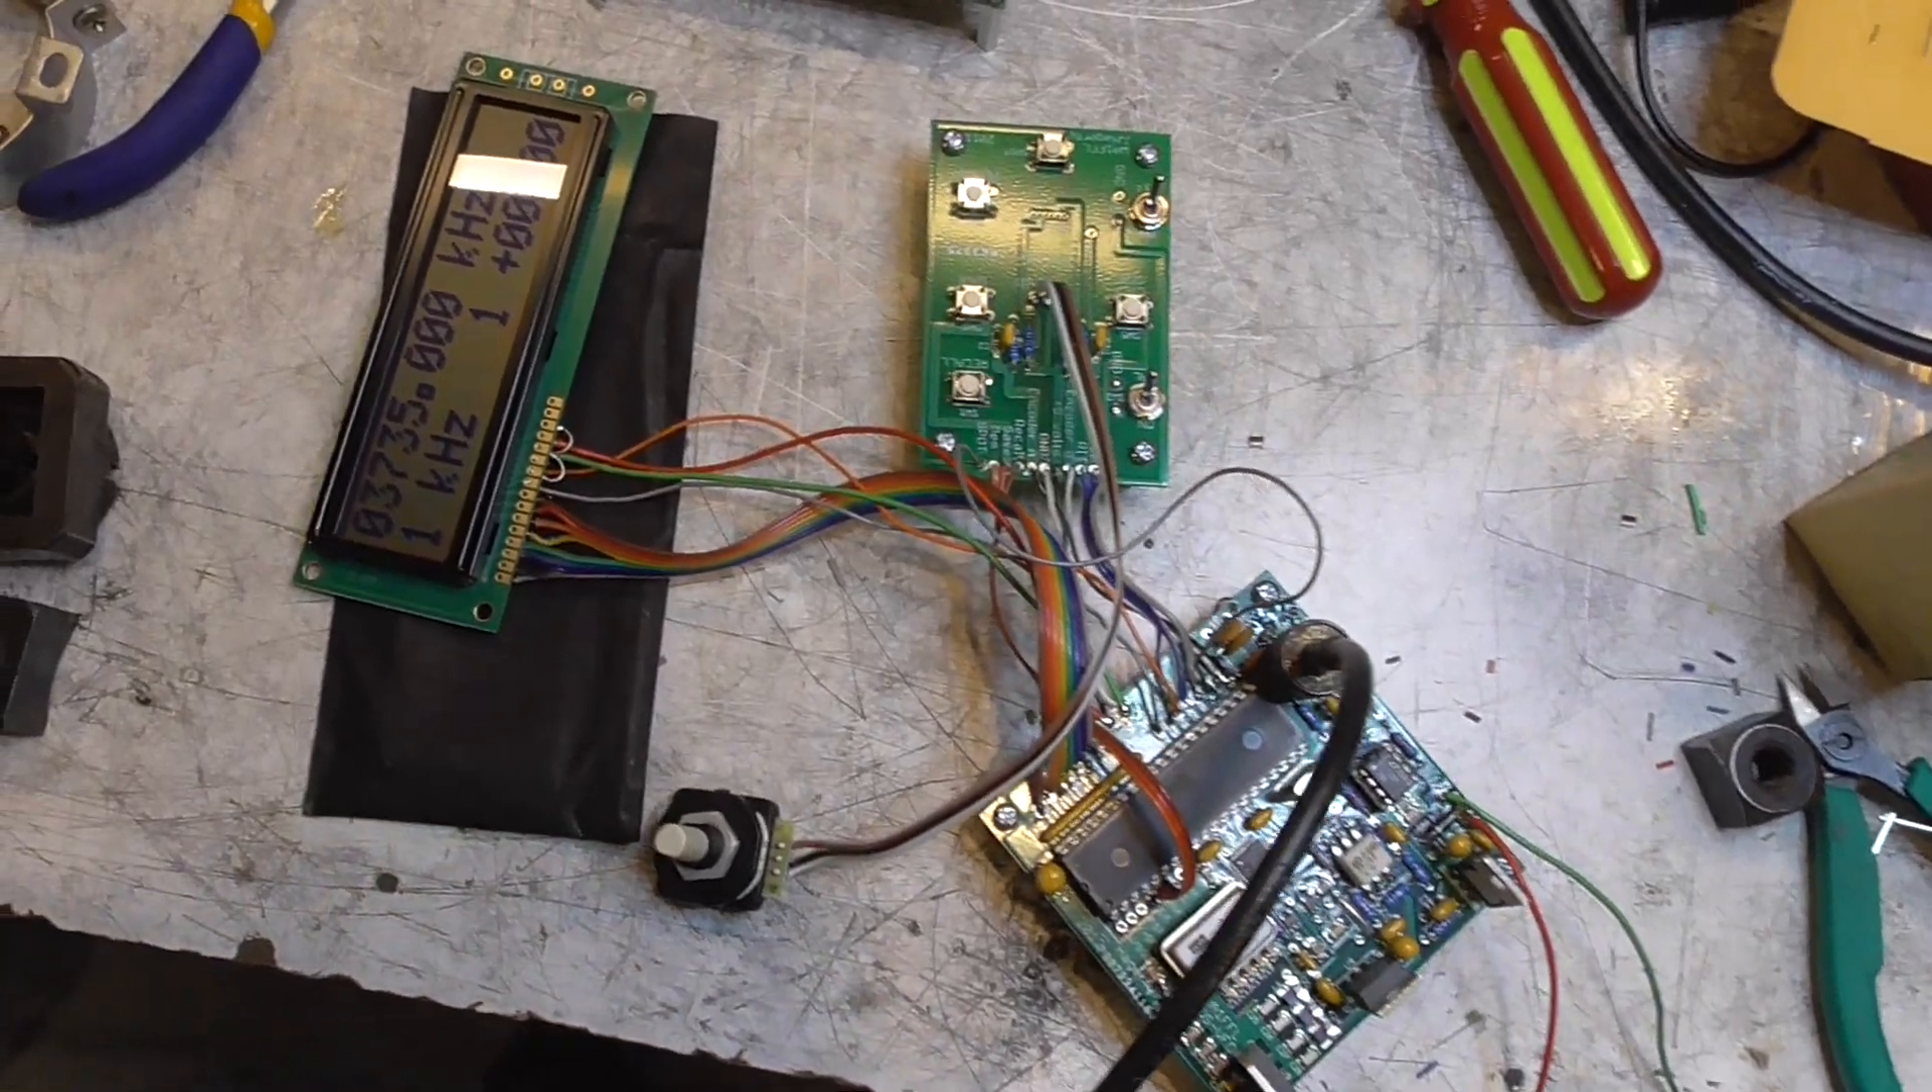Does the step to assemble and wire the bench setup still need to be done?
No.